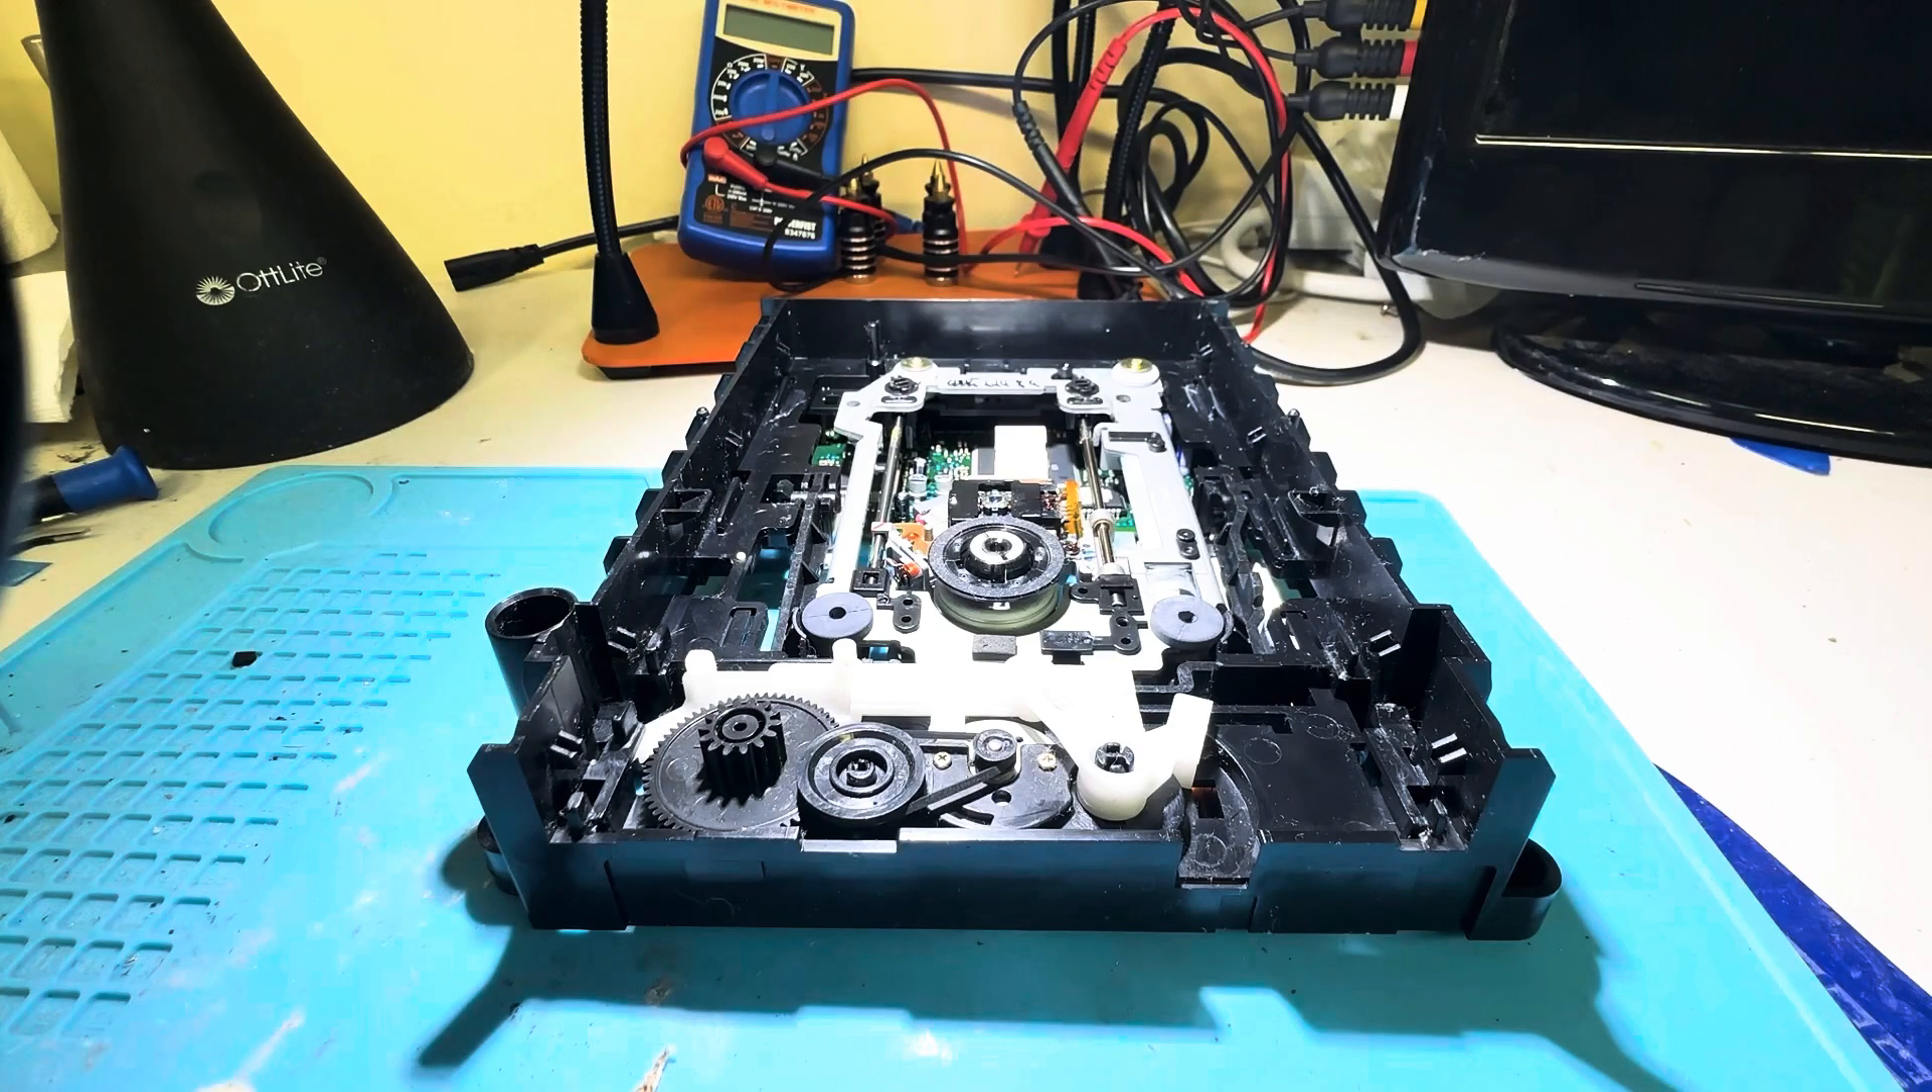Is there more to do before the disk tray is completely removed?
No.